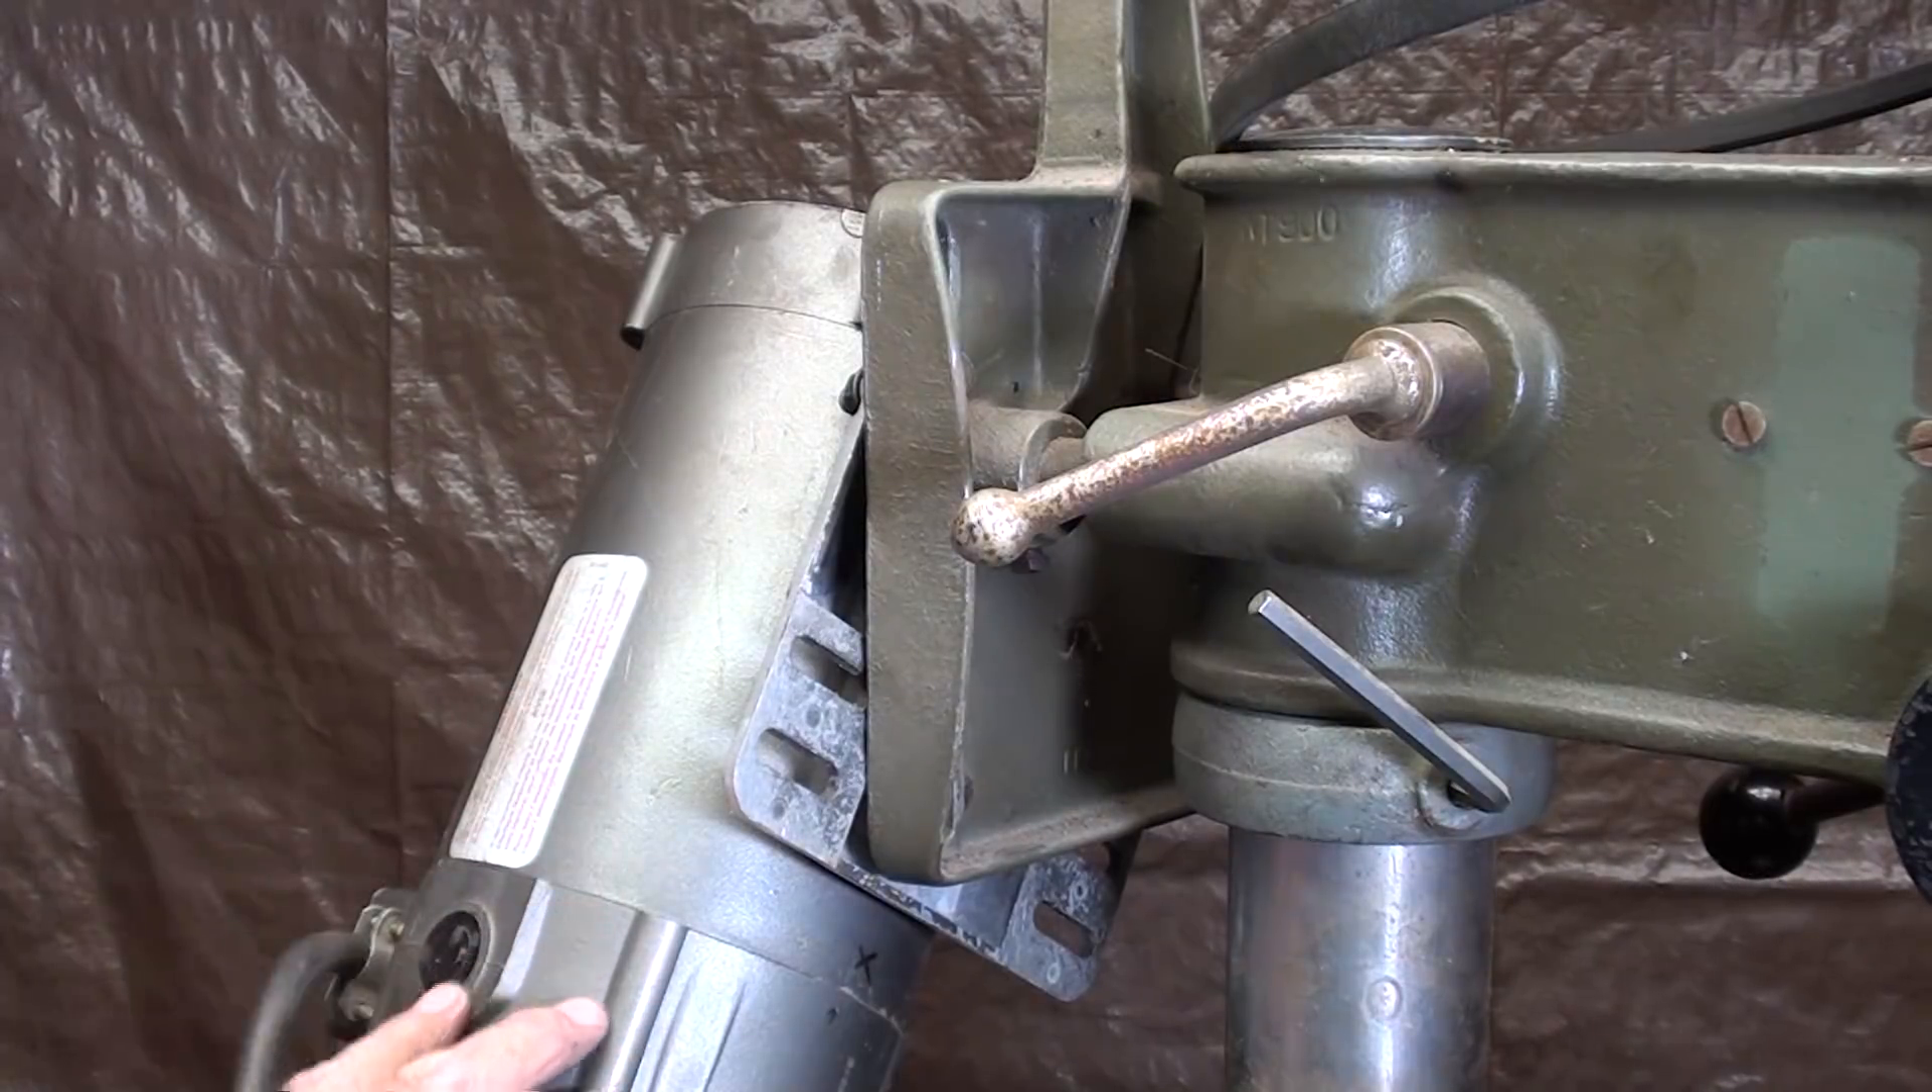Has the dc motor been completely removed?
No.